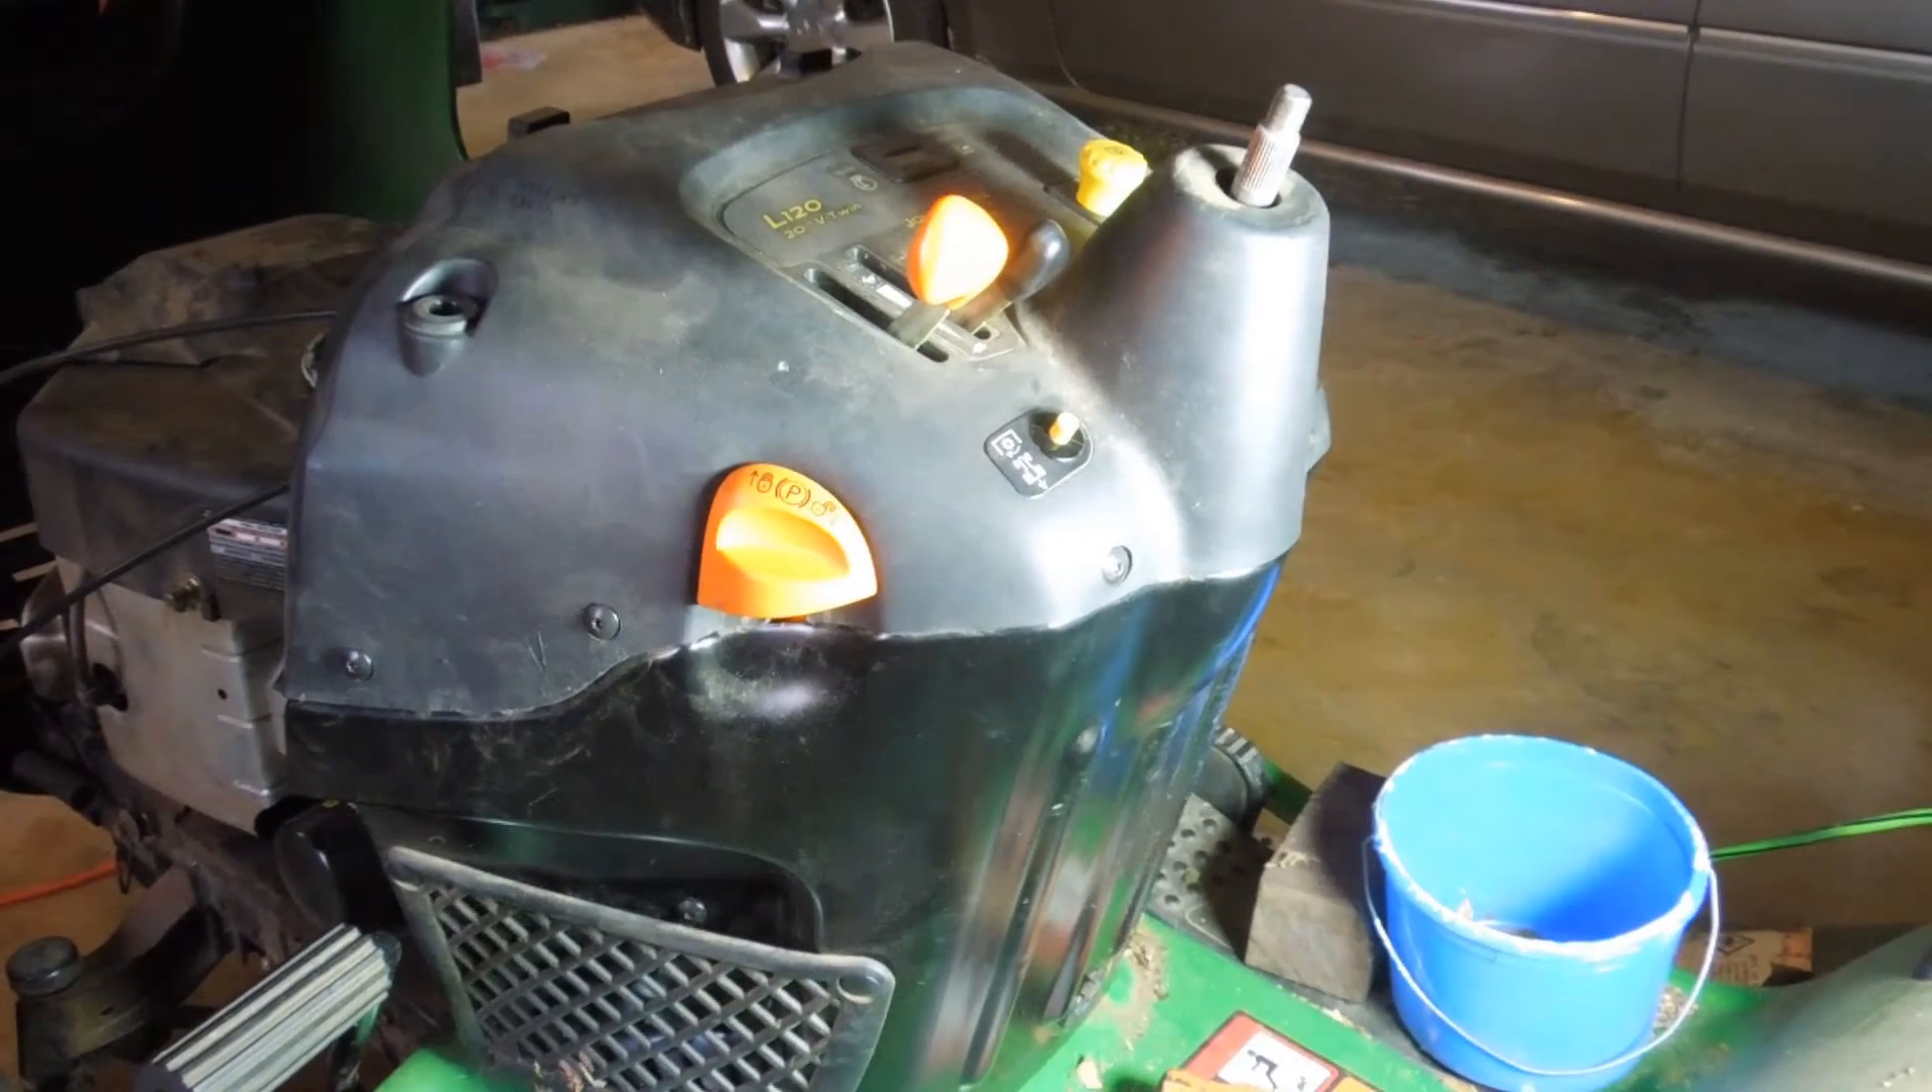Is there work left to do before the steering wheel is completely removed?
No.